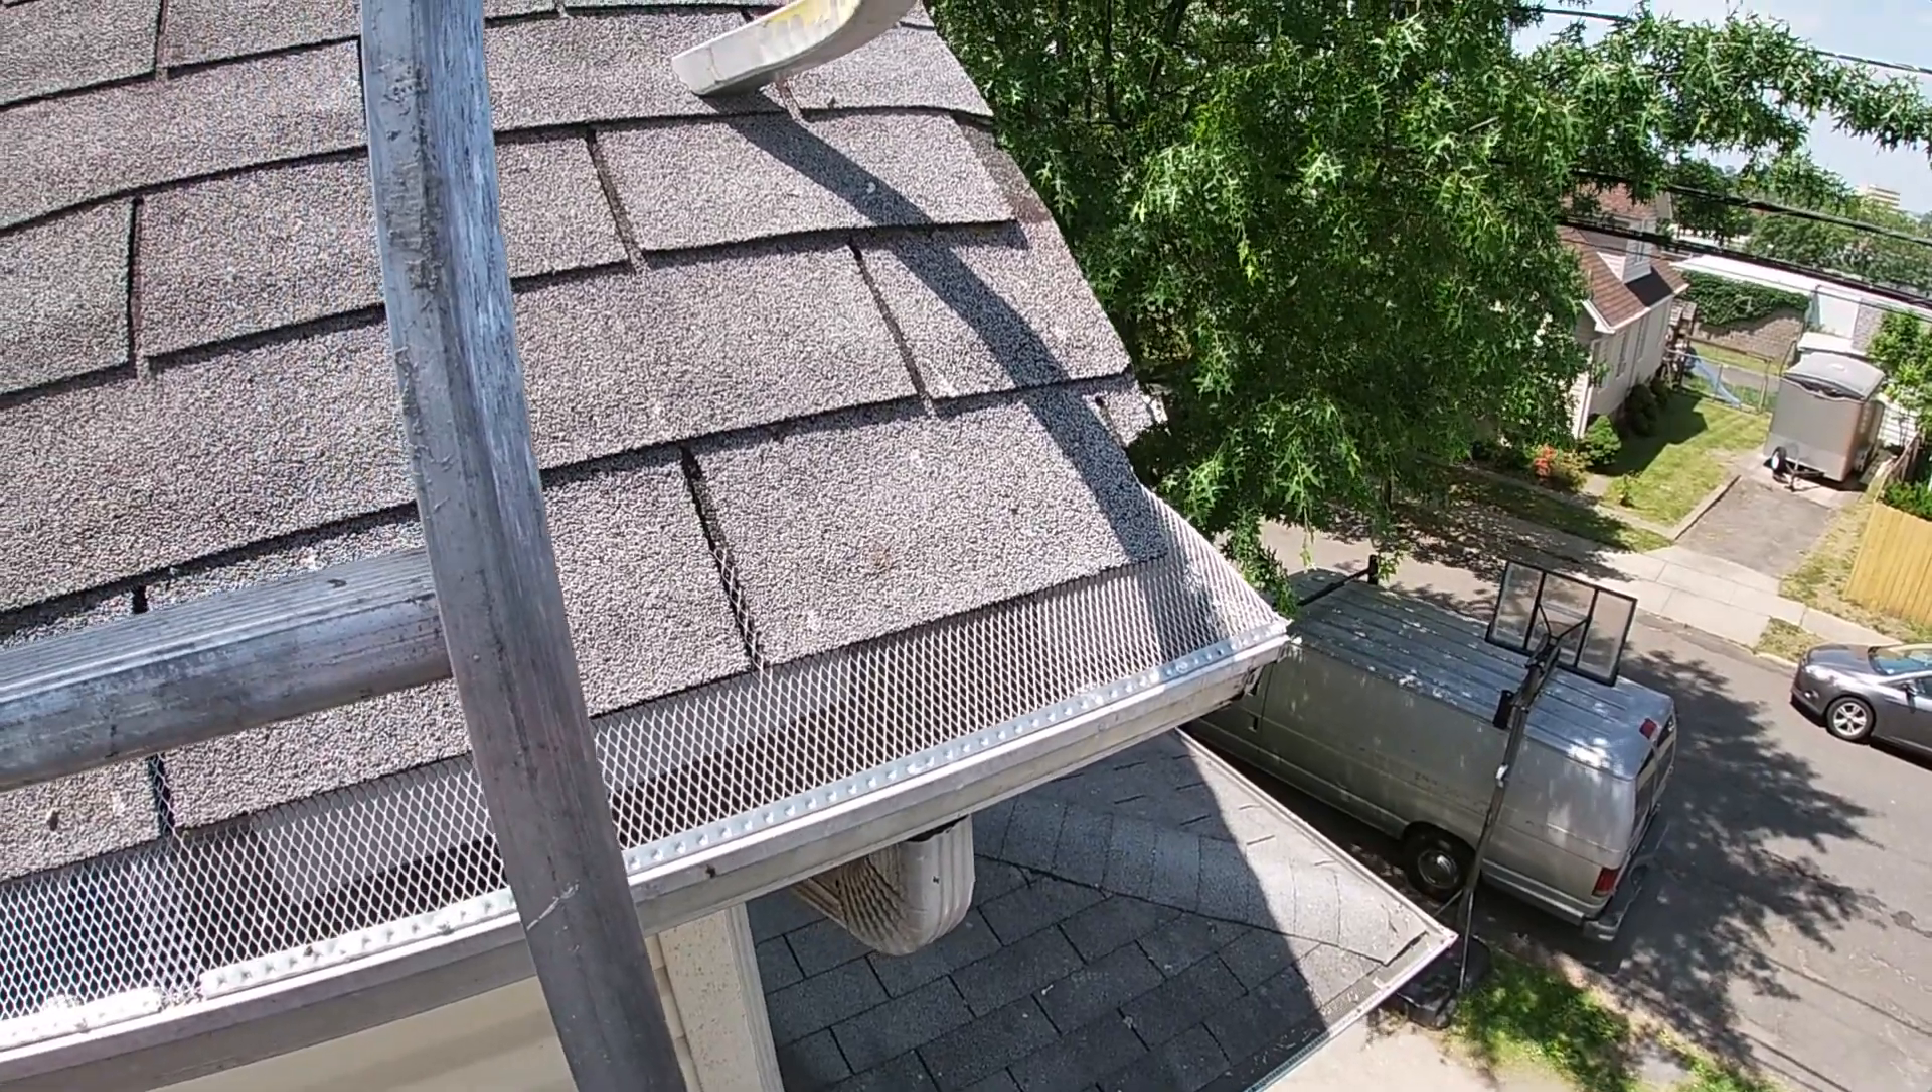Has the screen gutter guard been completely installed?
Yes.